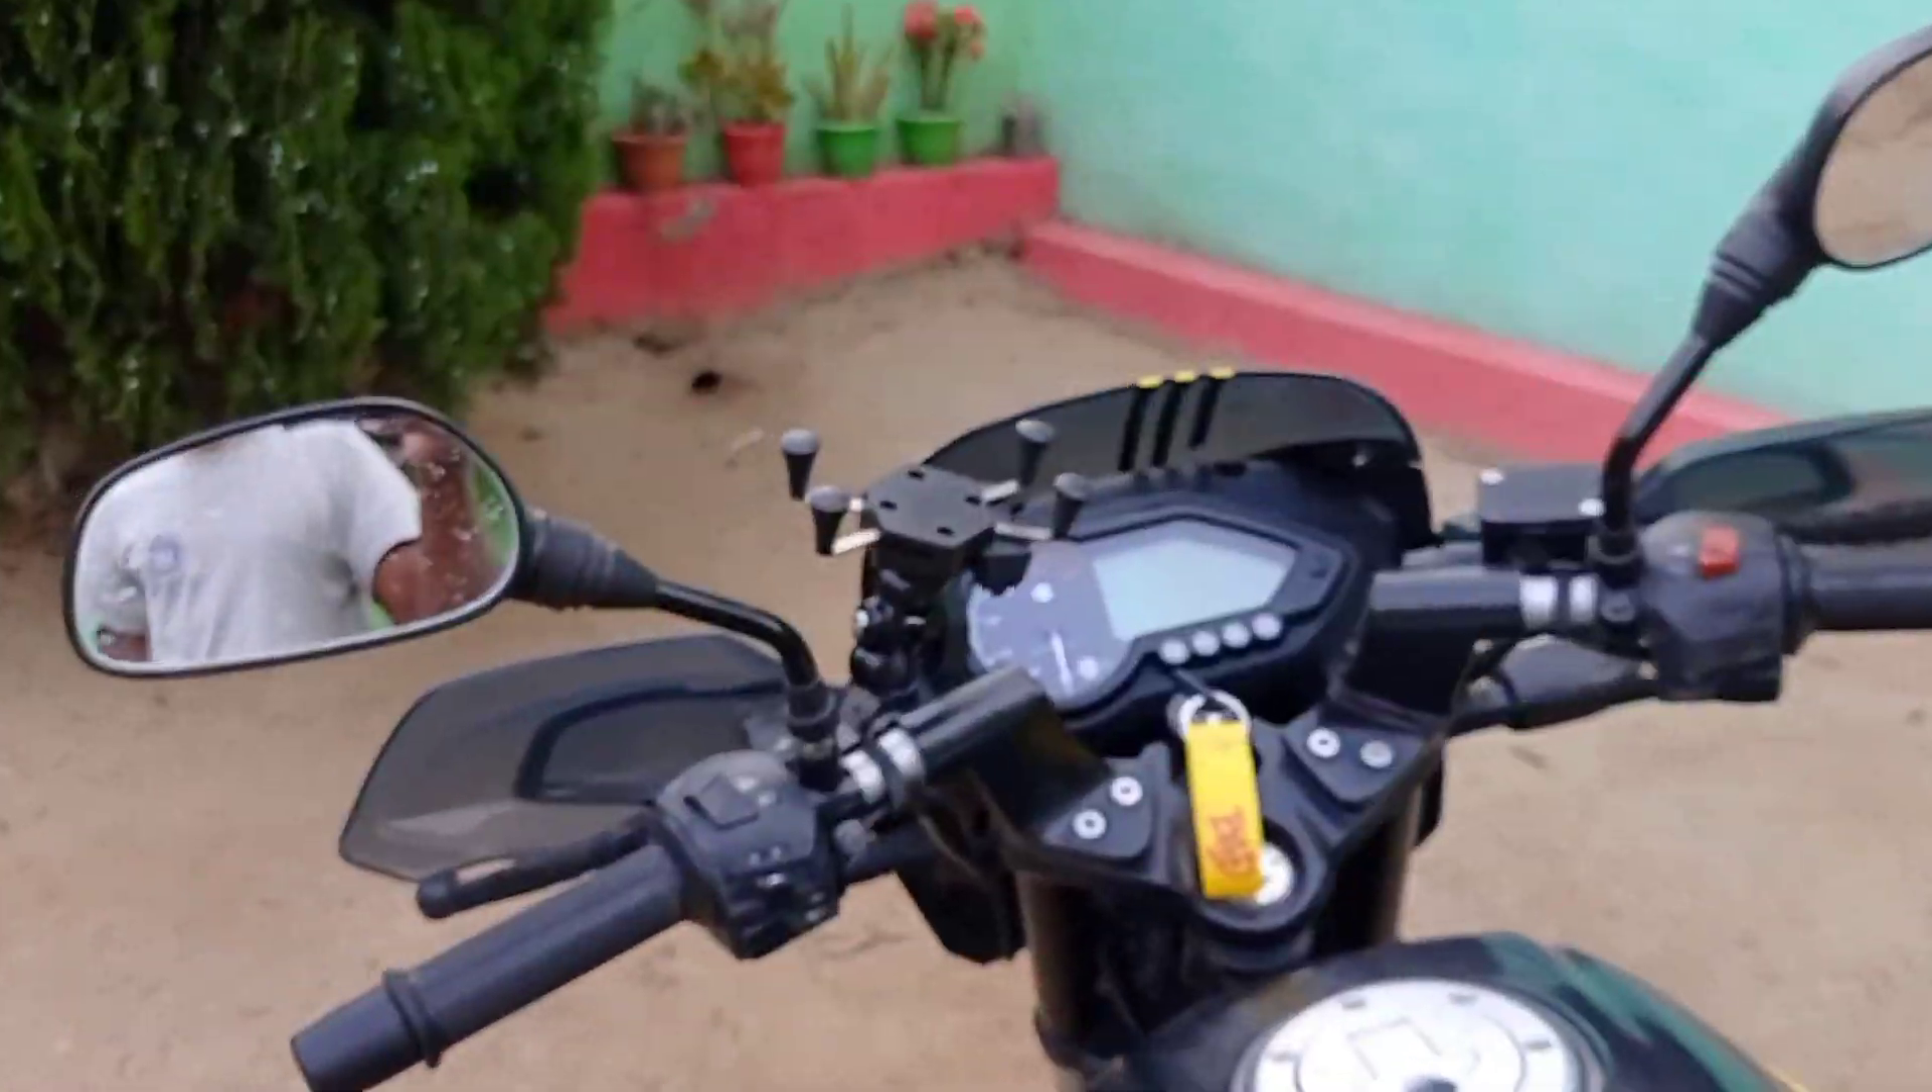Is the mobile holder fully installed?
Yes.